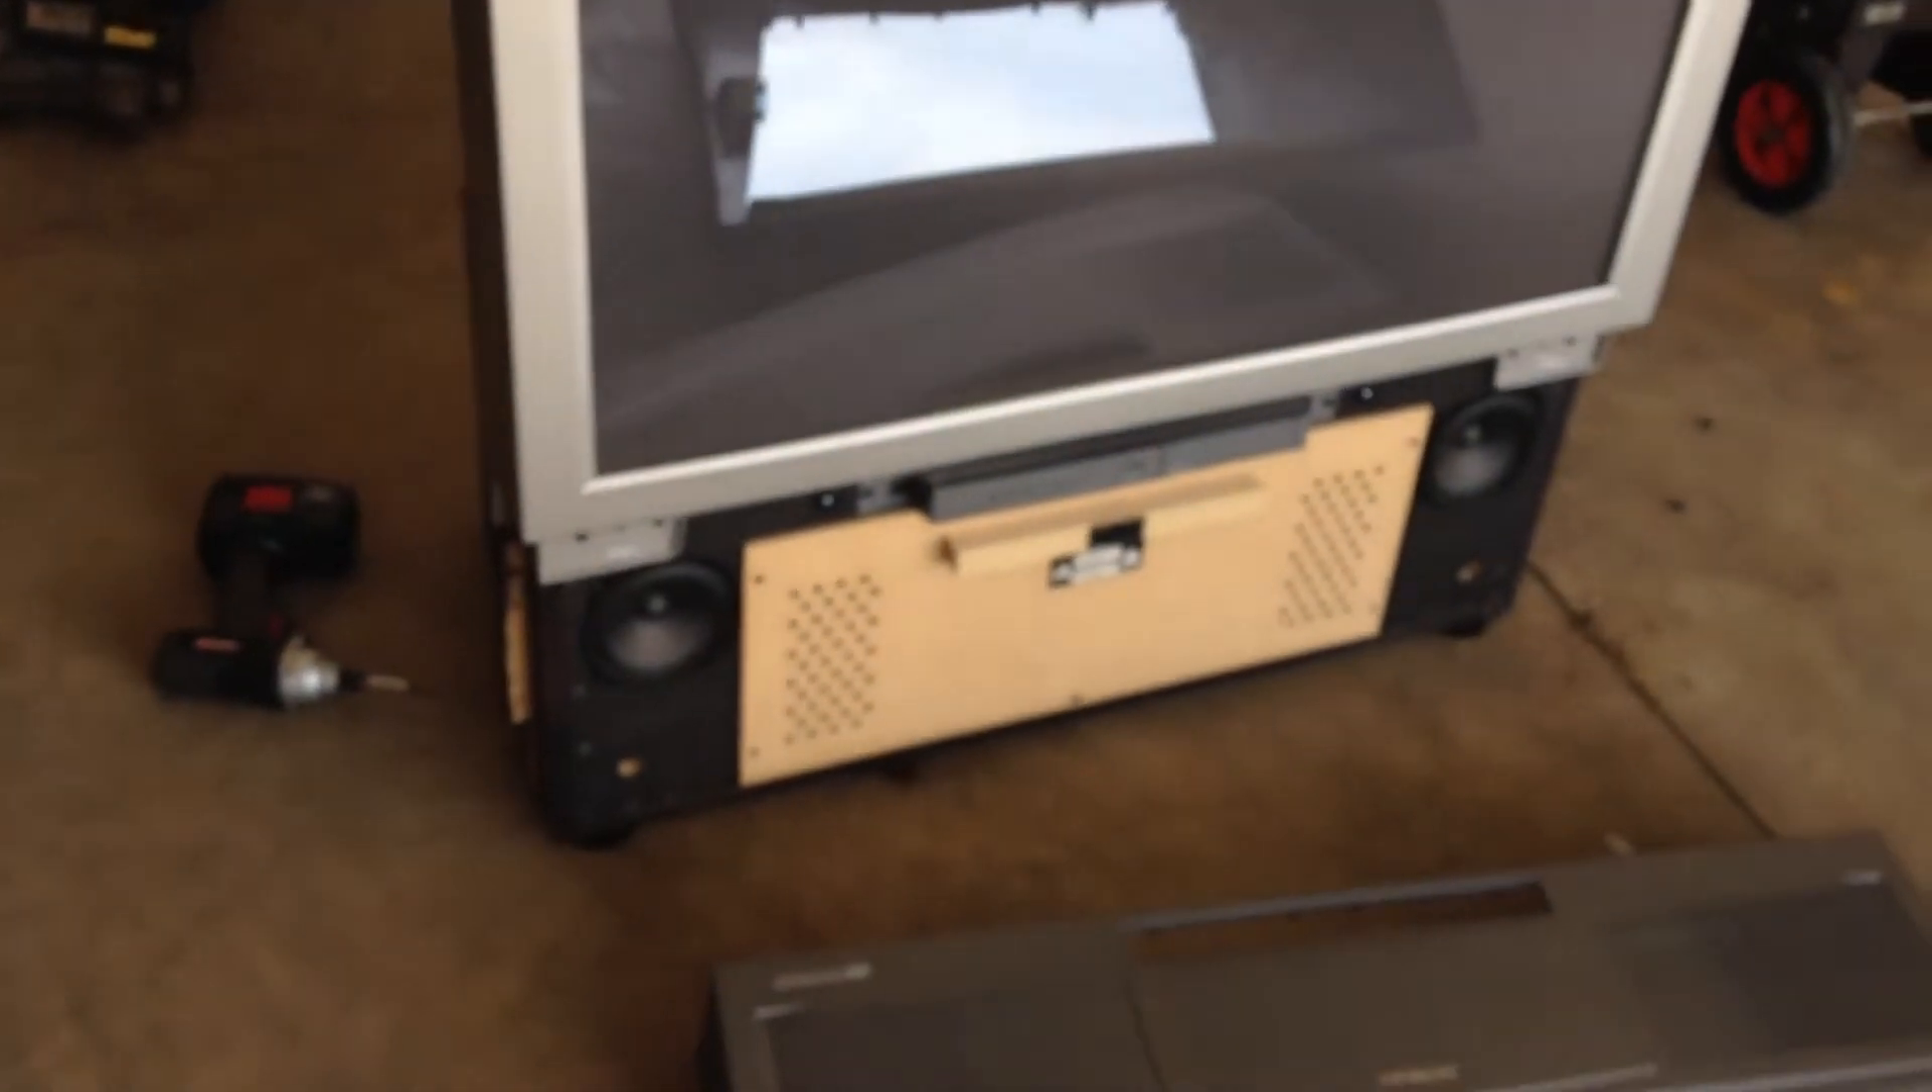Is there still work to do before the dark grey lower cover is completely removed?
No.